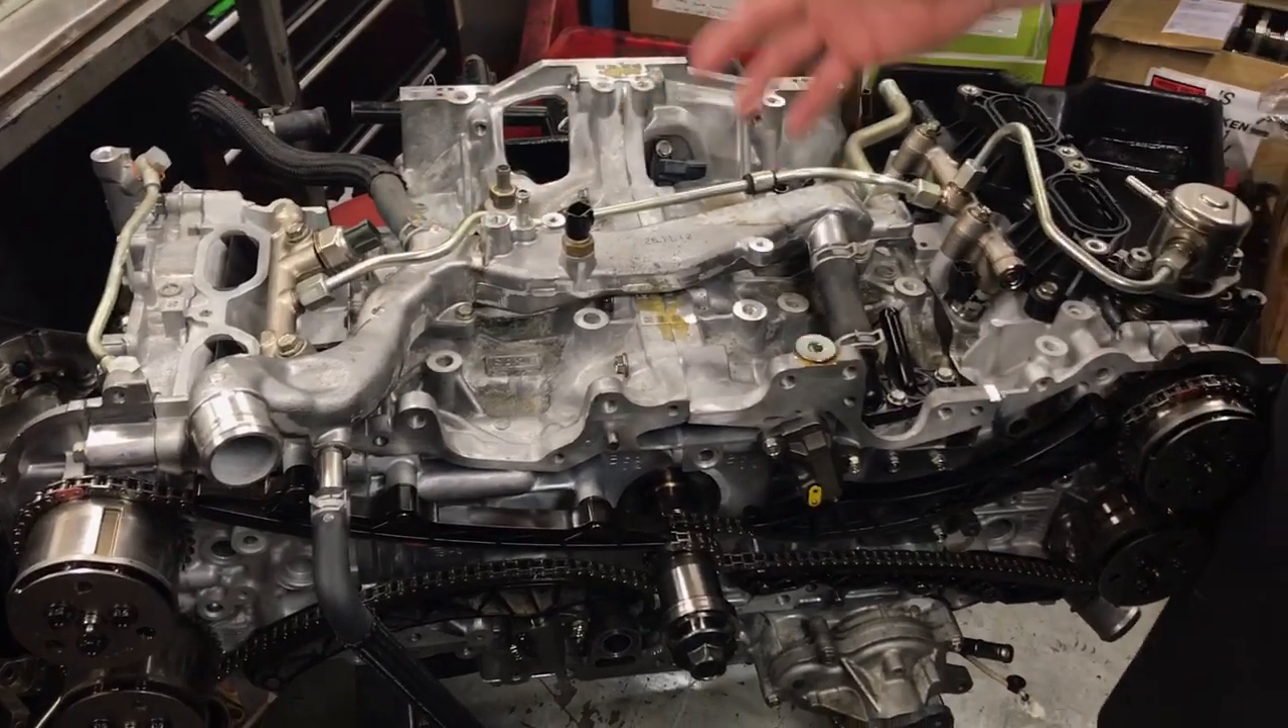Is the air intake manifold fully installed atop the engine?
No.